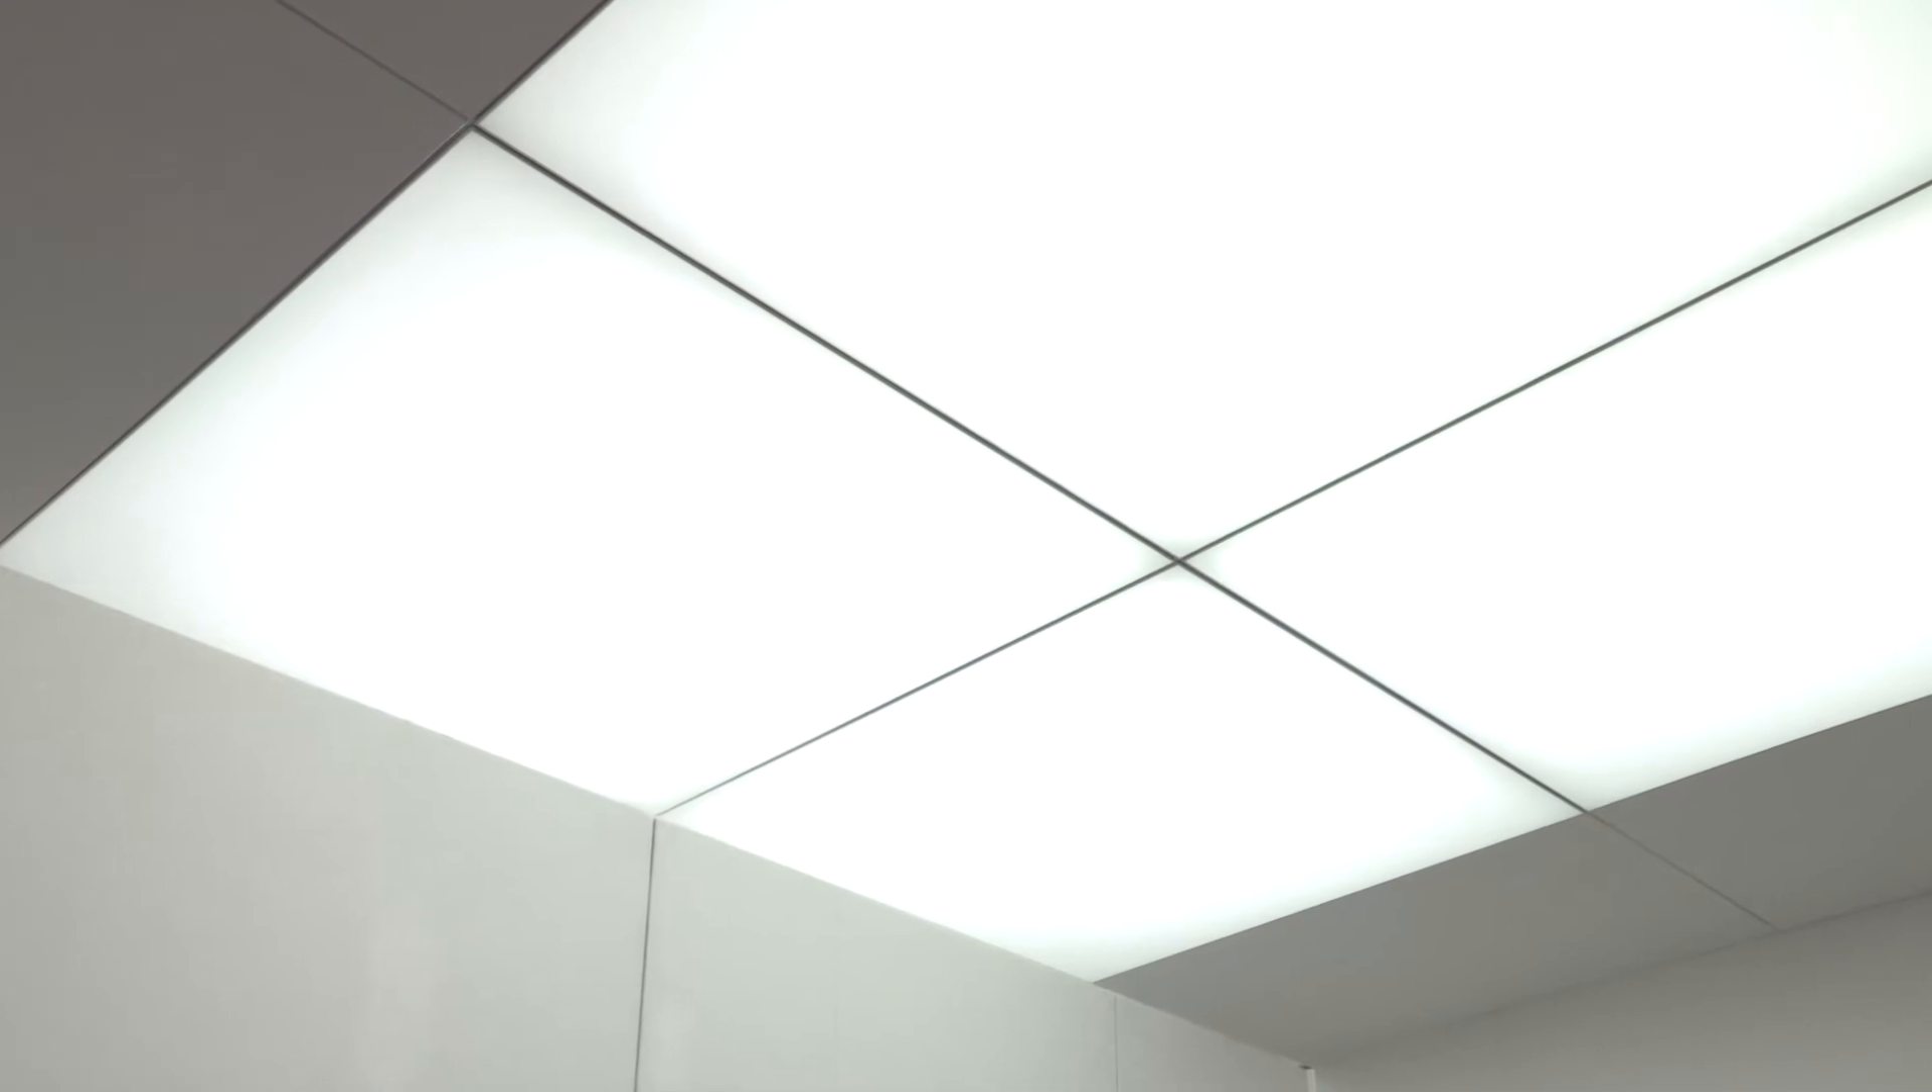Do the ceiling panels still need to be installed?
No.